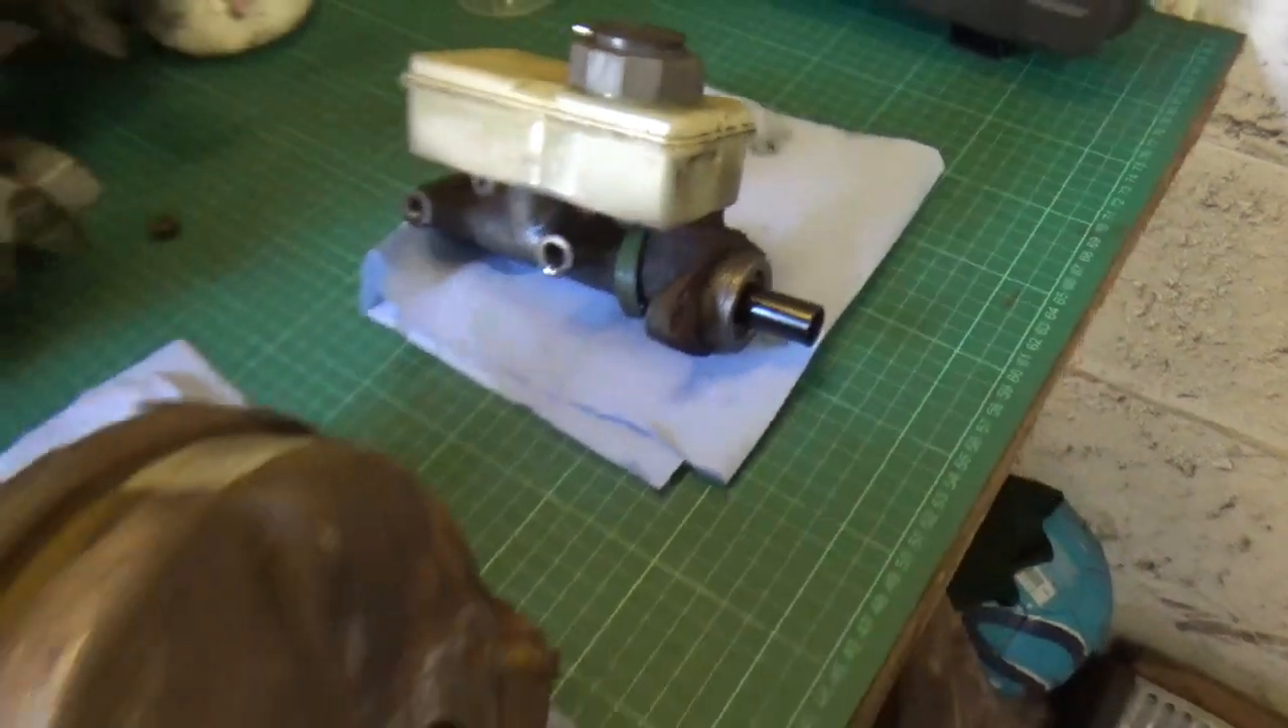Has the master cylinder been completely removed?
Yes.